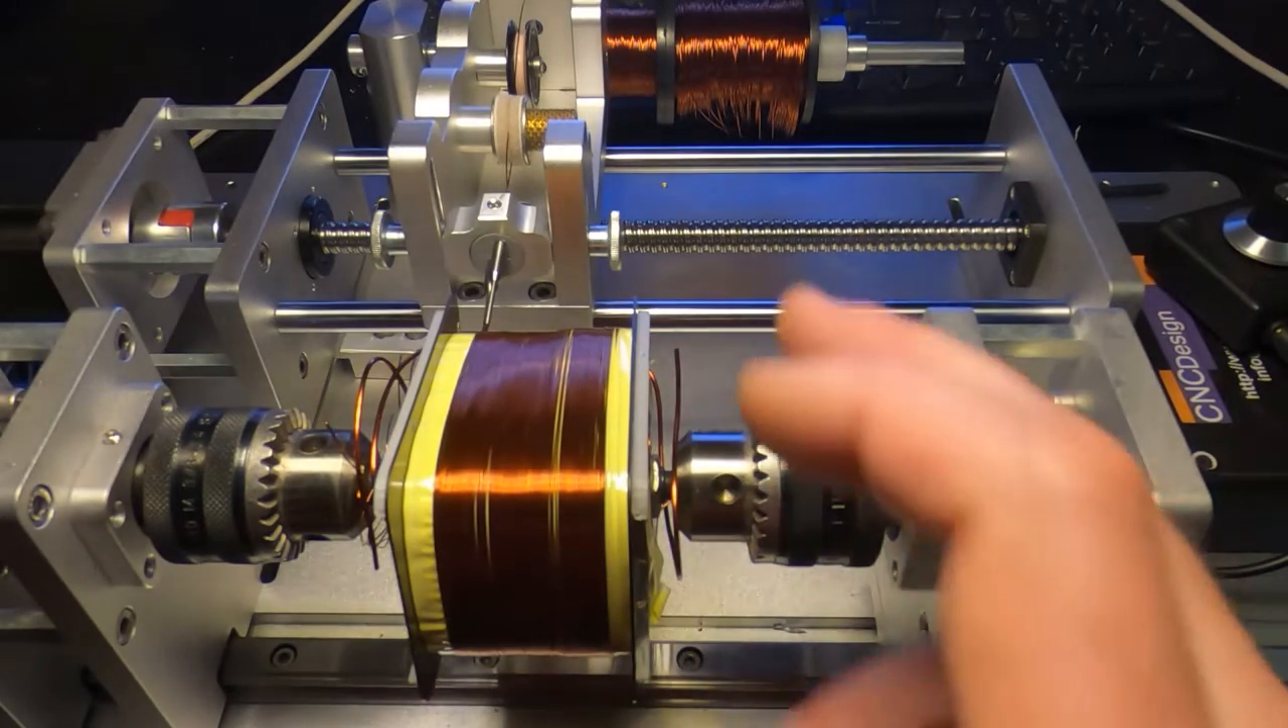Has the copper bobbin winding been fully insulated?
No.